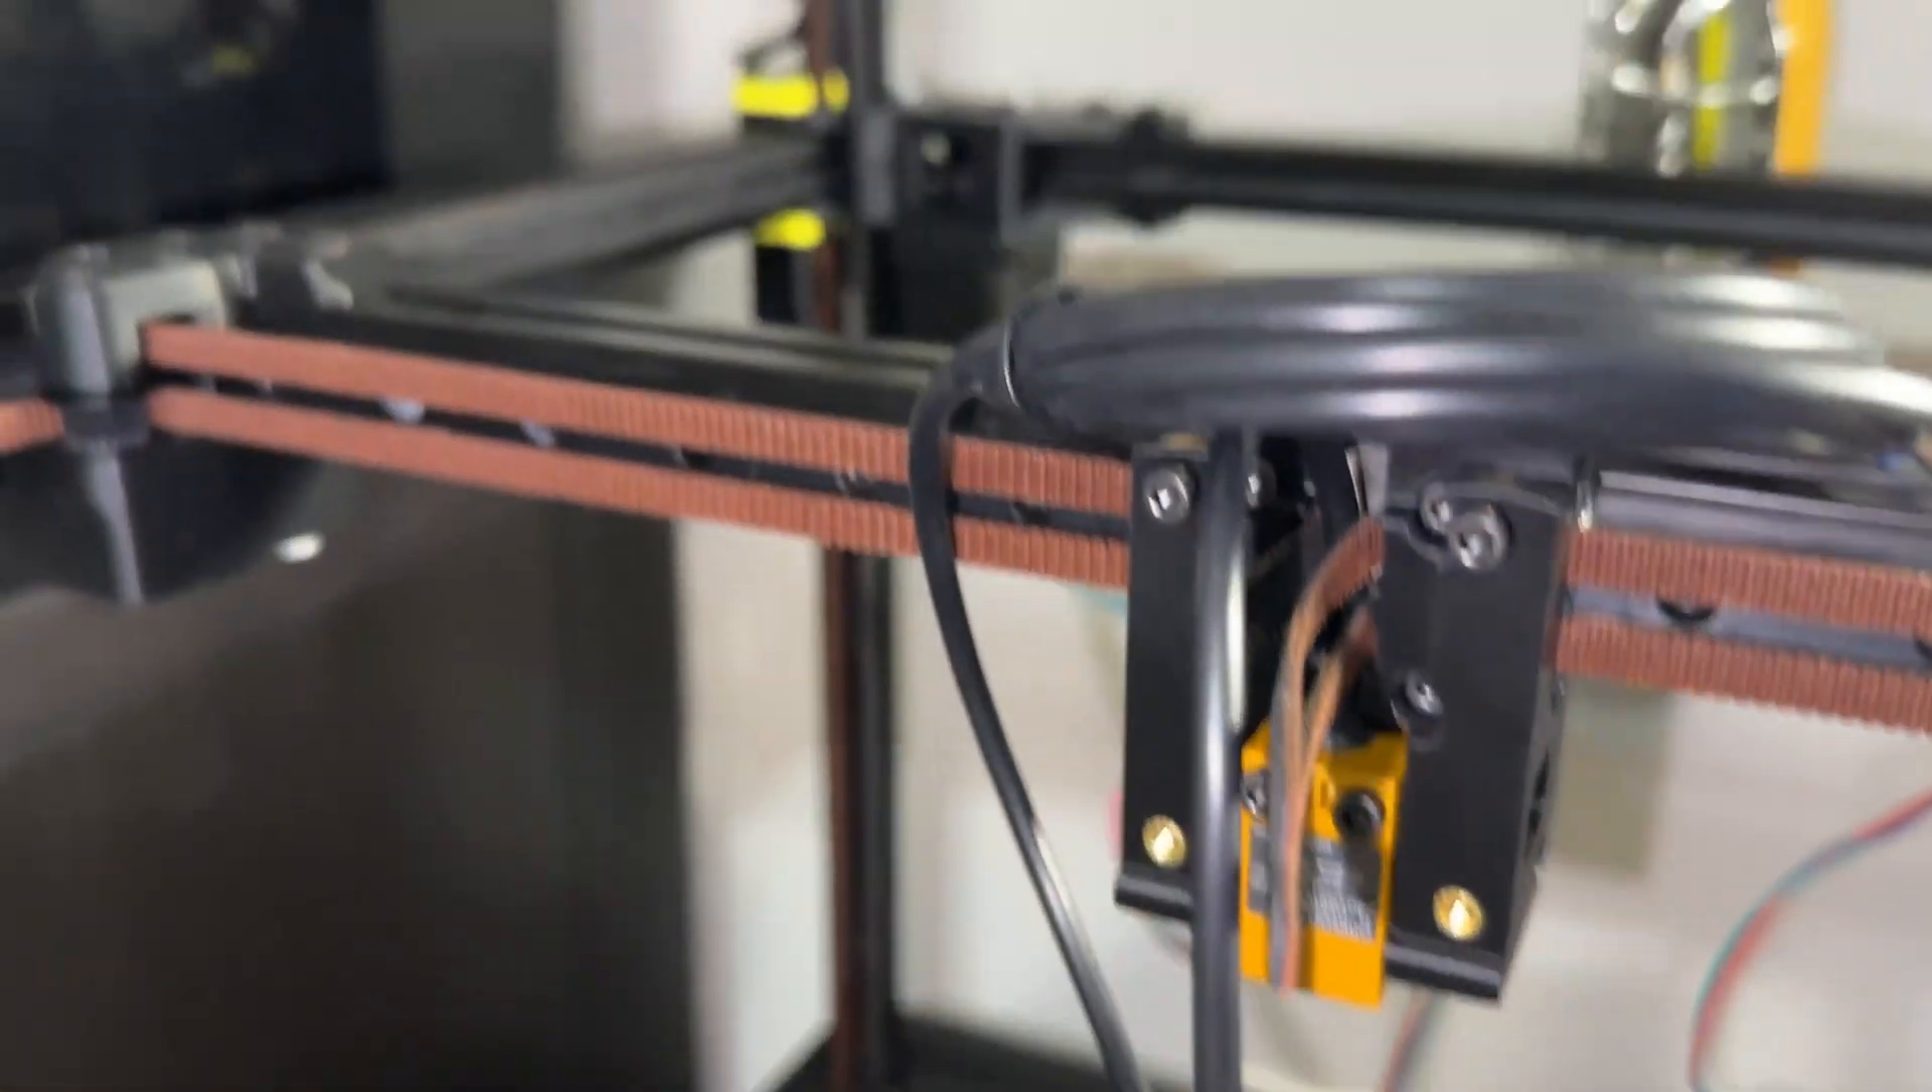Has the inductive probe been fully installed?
Yes.